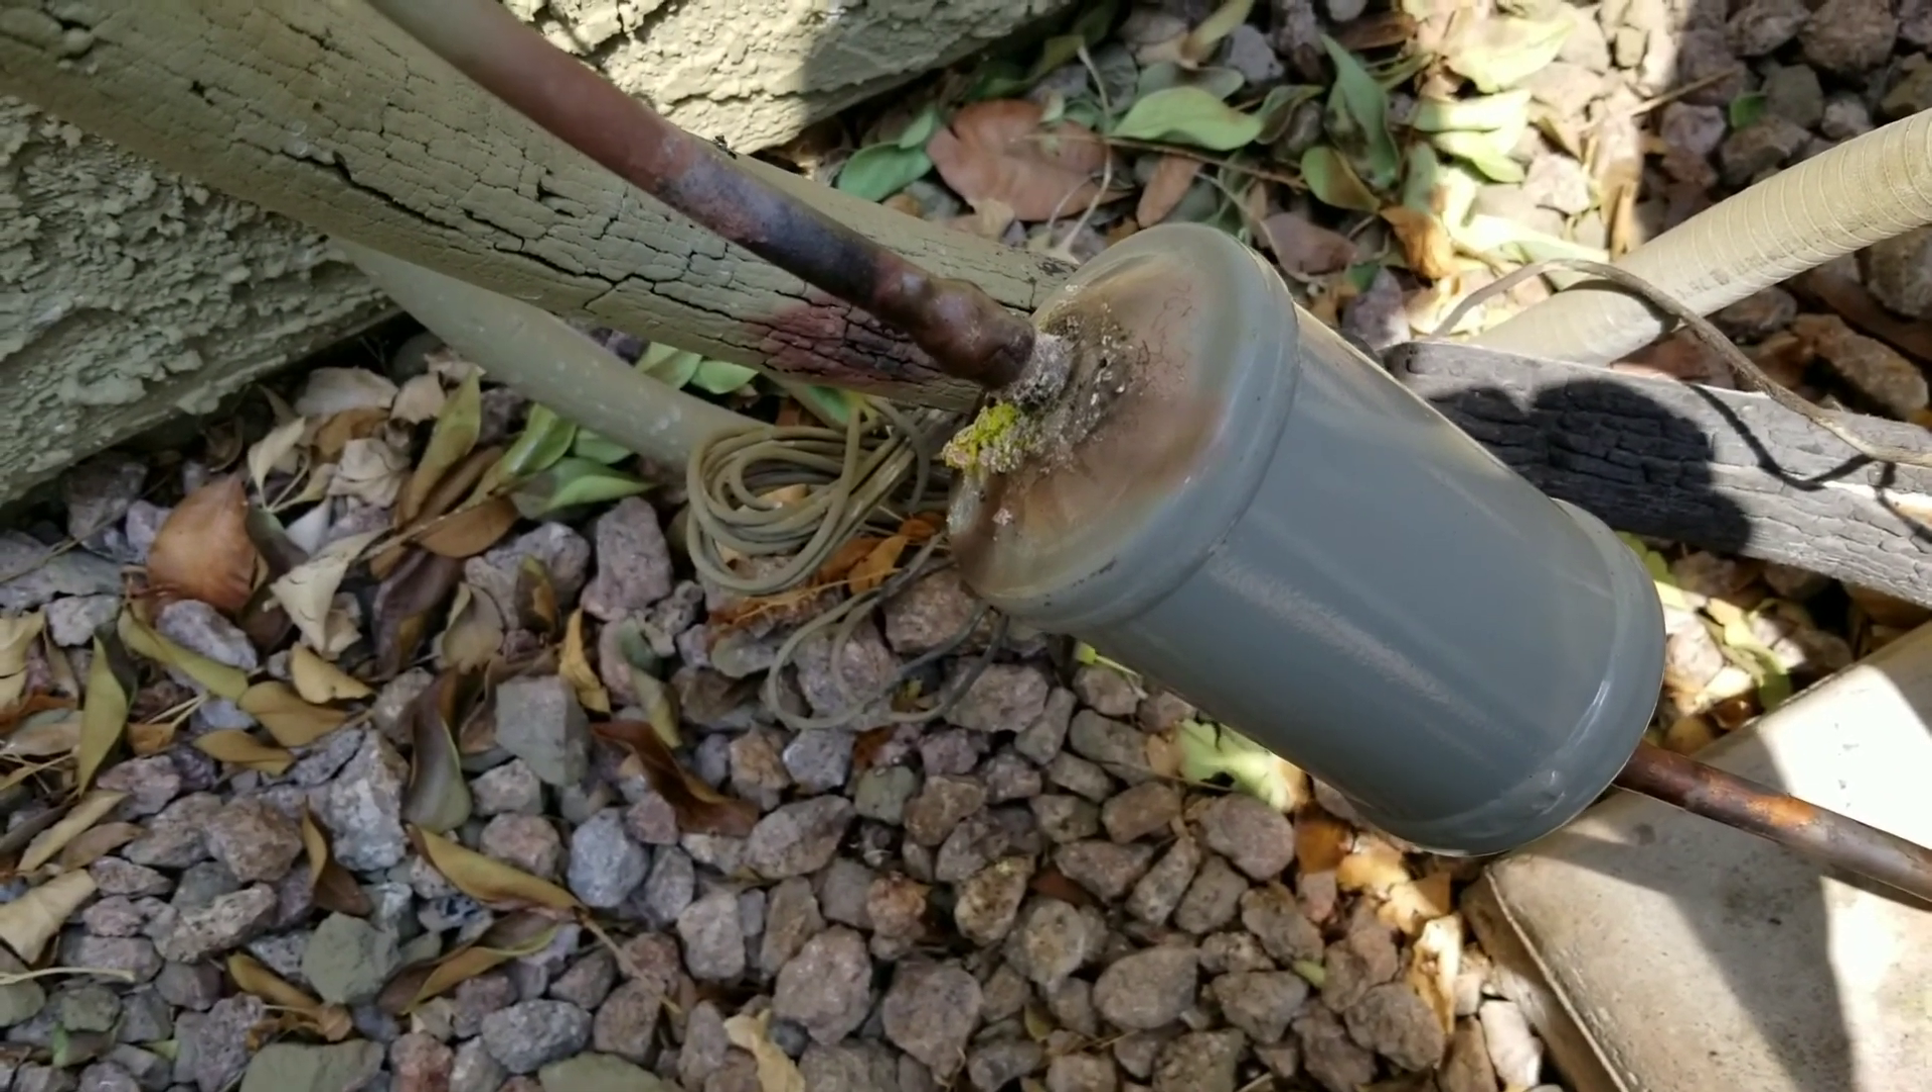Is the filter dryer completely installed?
Yes.